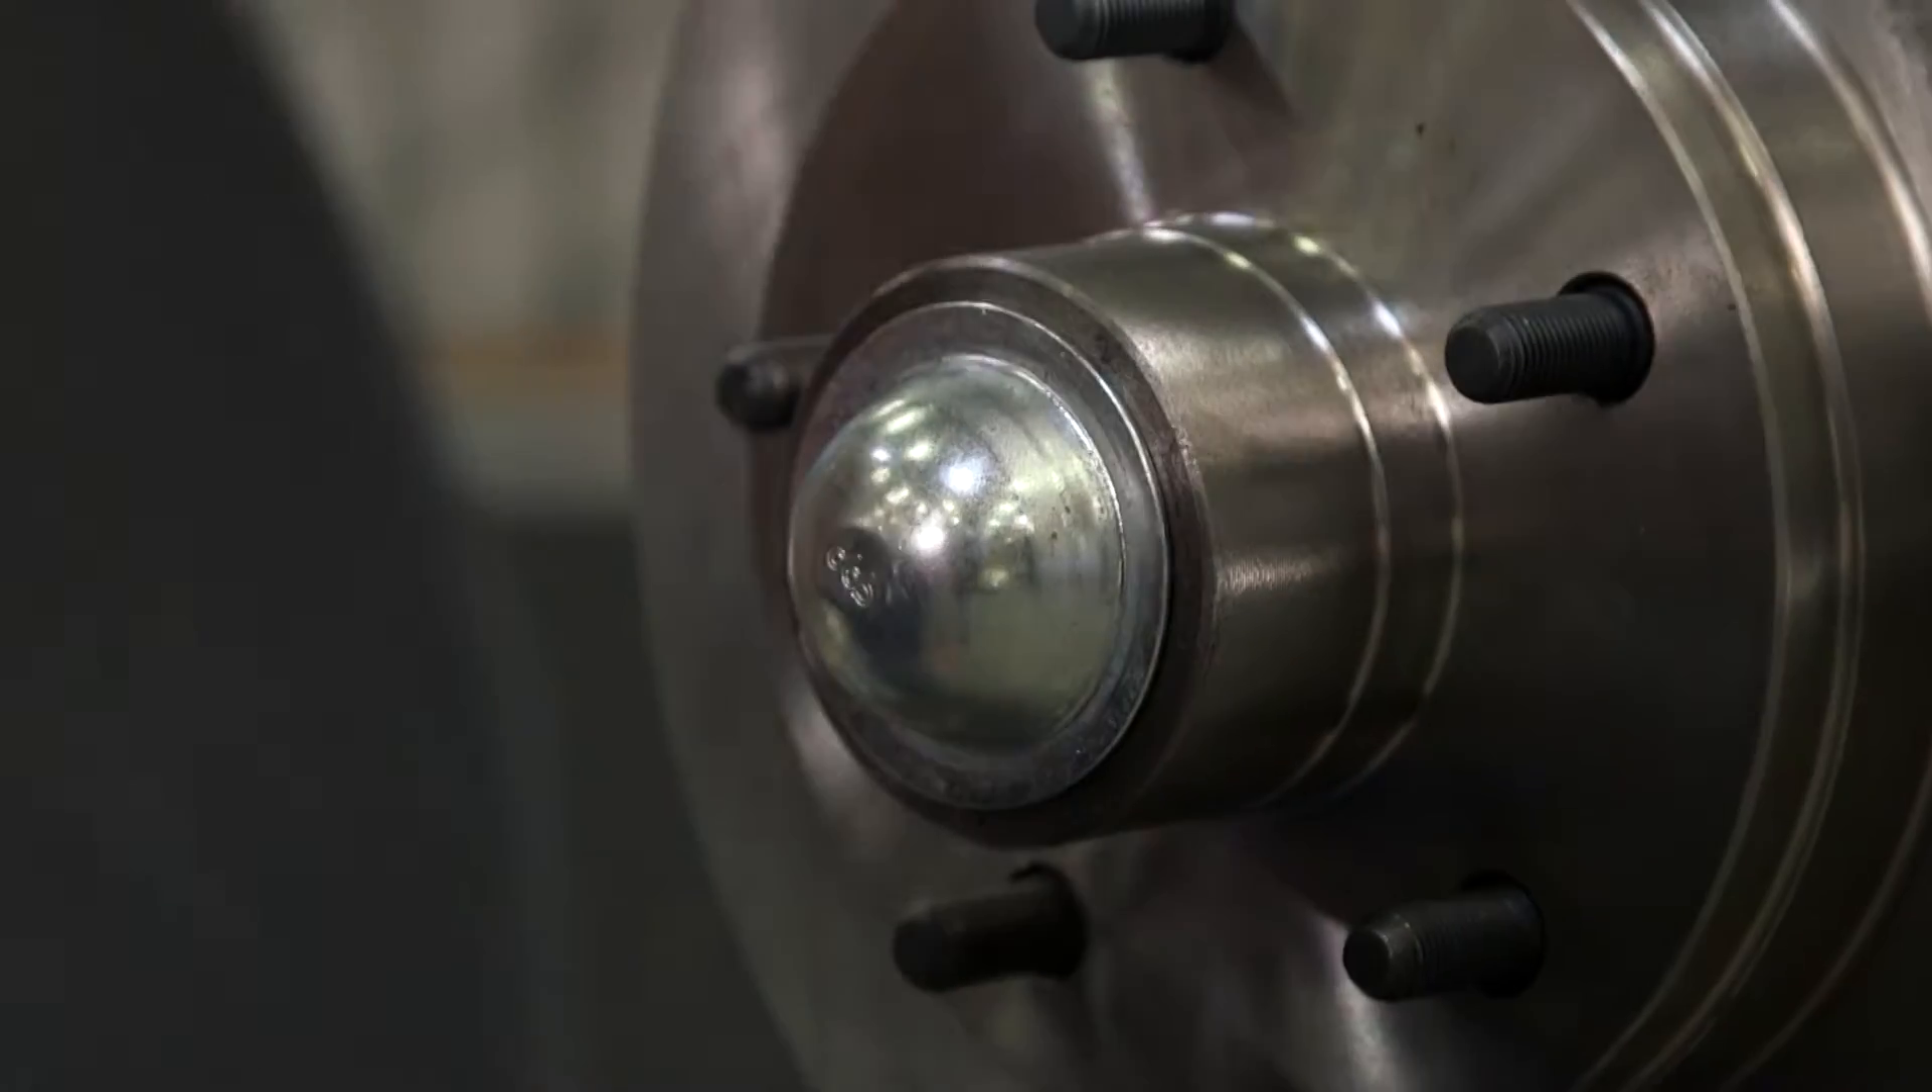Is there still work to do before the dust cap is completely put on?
No.